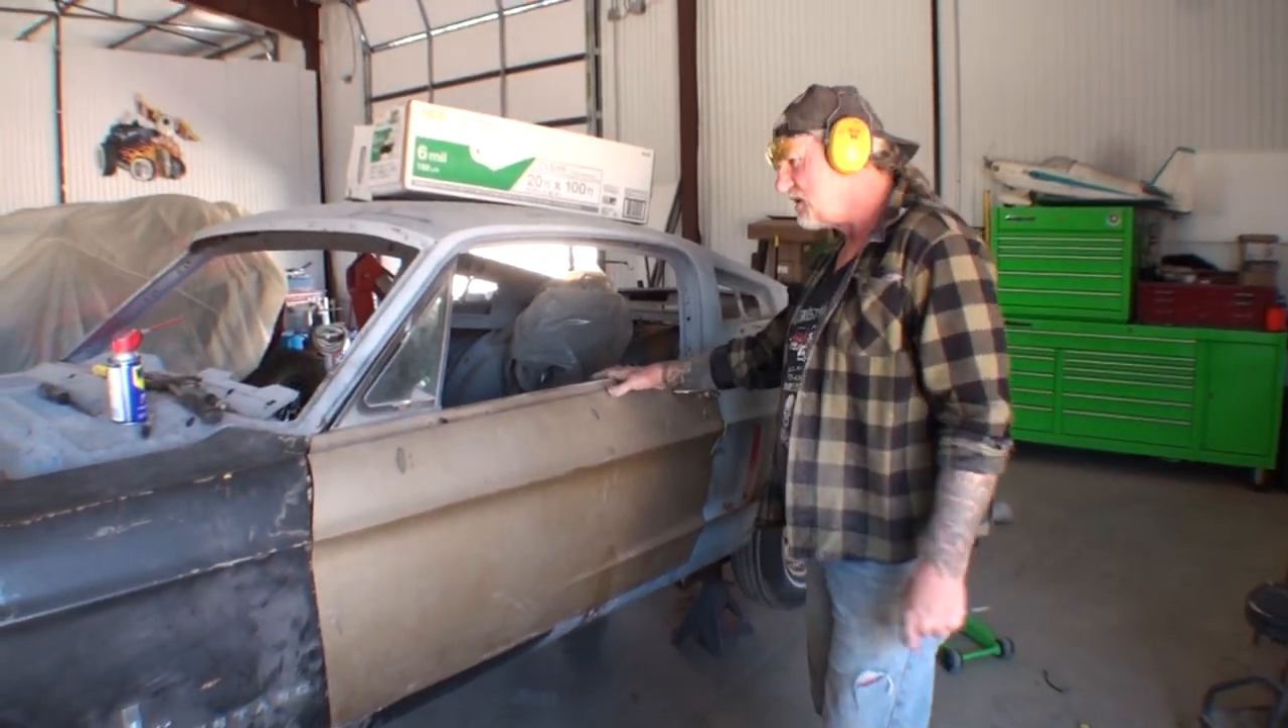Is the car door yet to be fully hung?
No.